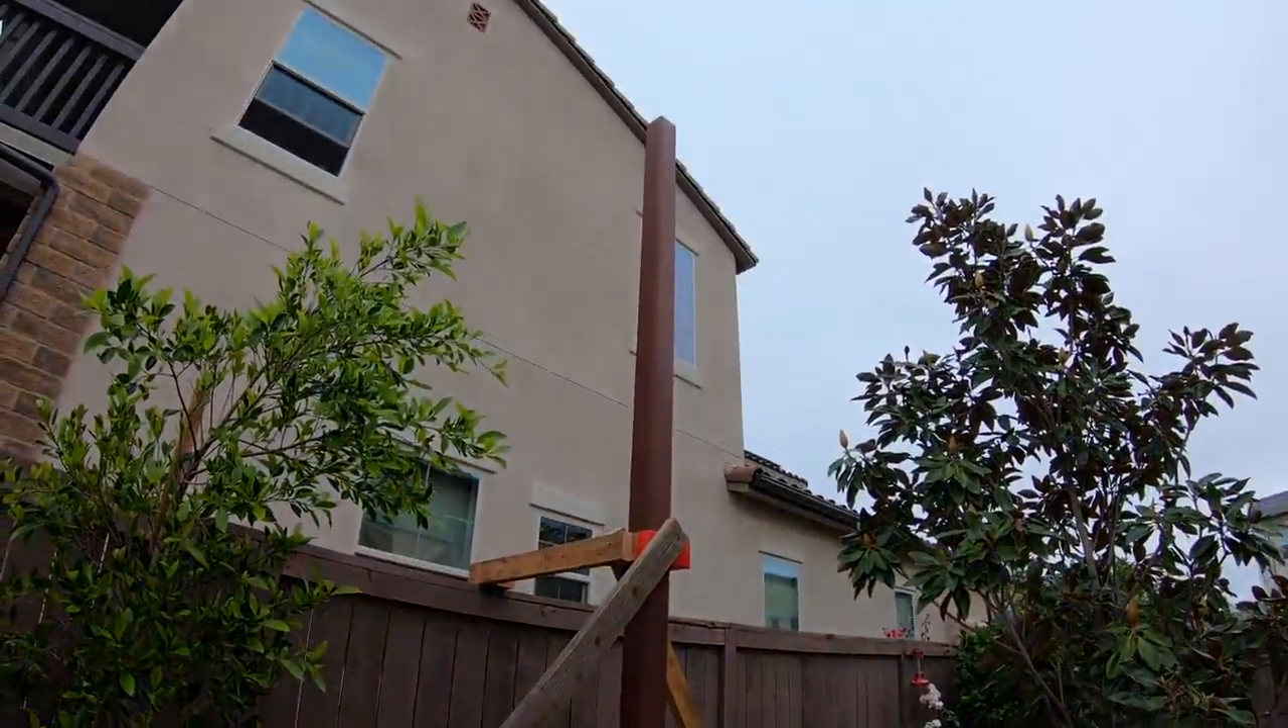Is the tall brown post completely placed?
Yes.